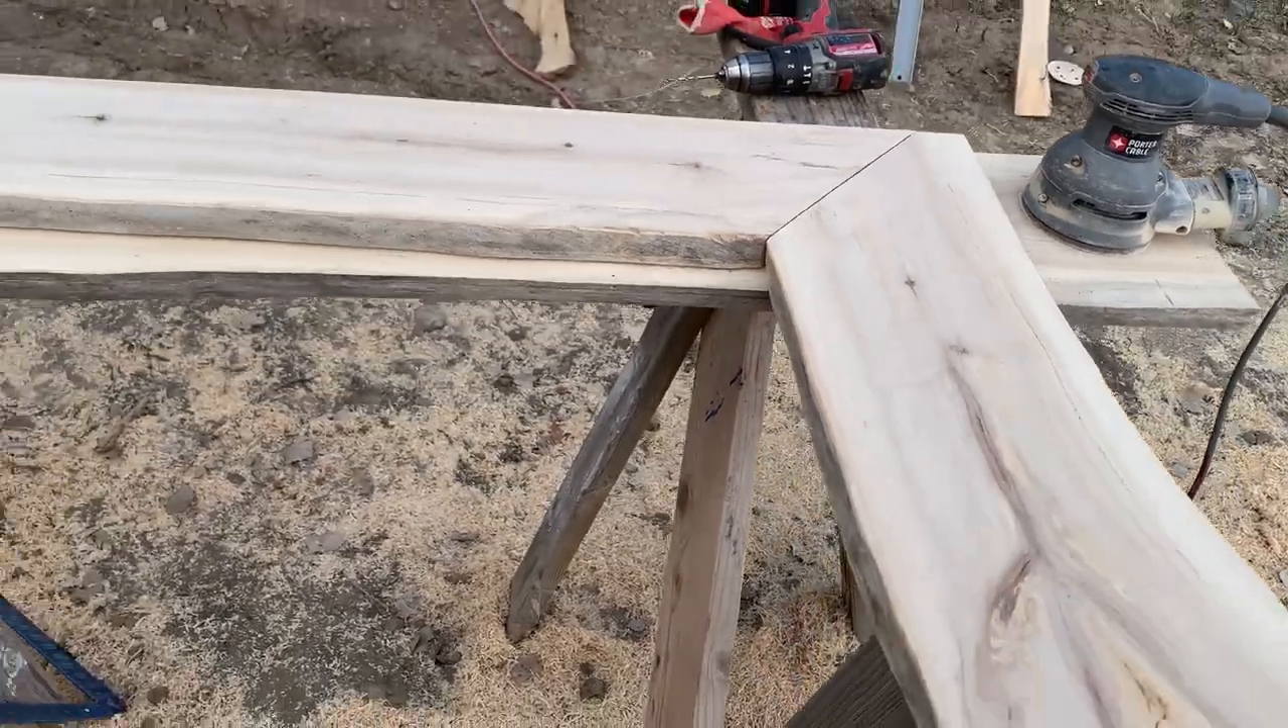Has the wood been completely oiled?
No.